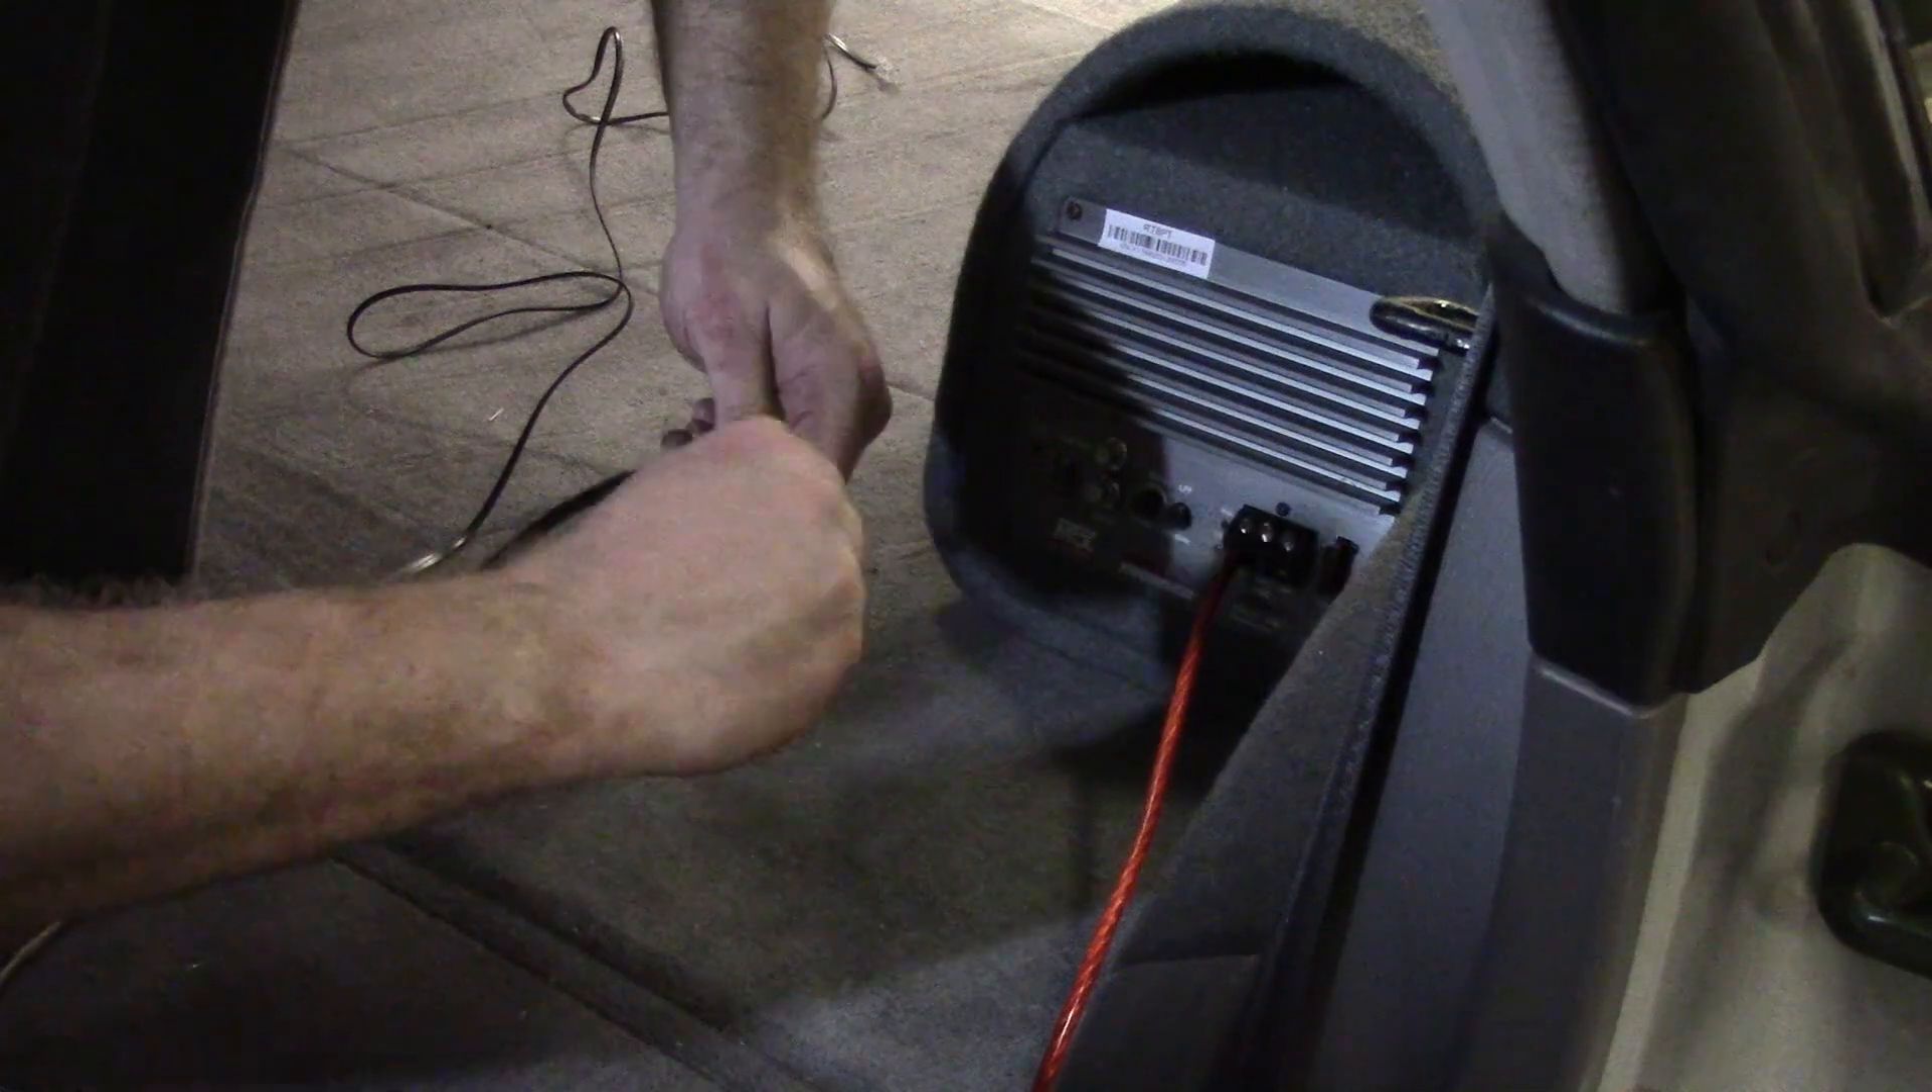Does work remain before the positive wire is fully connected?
No.